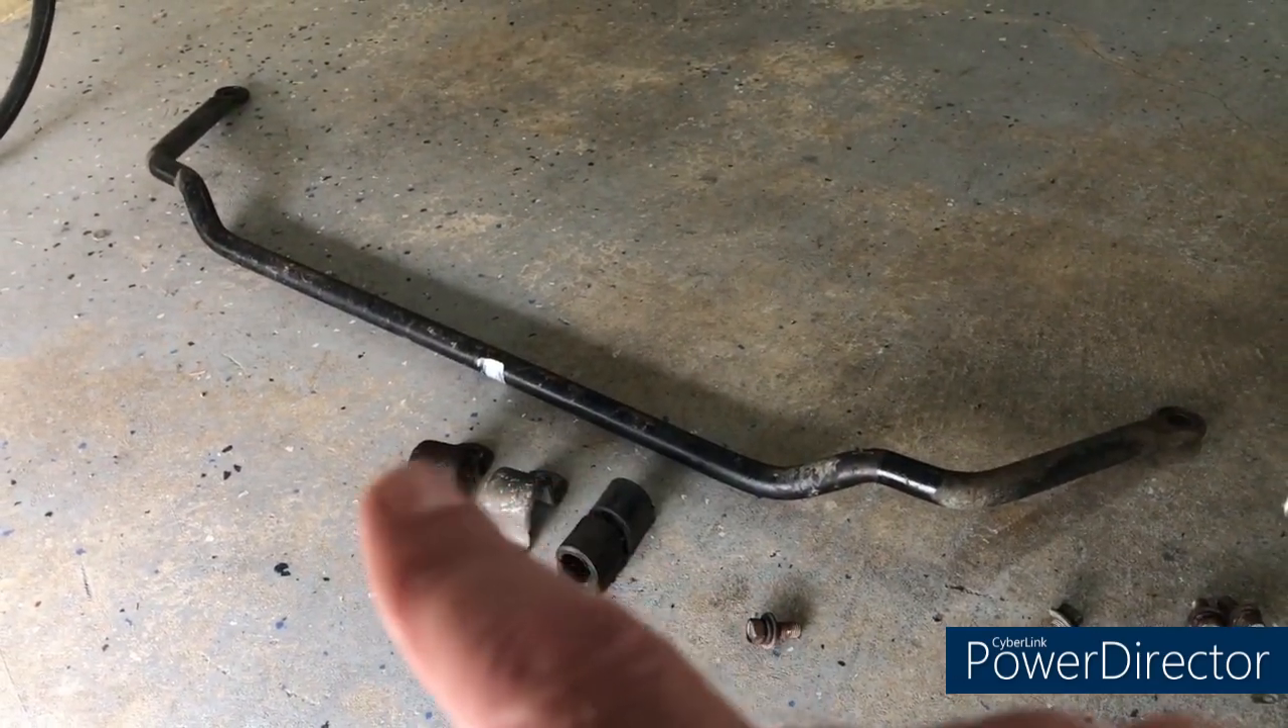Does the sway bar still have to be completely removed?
No.